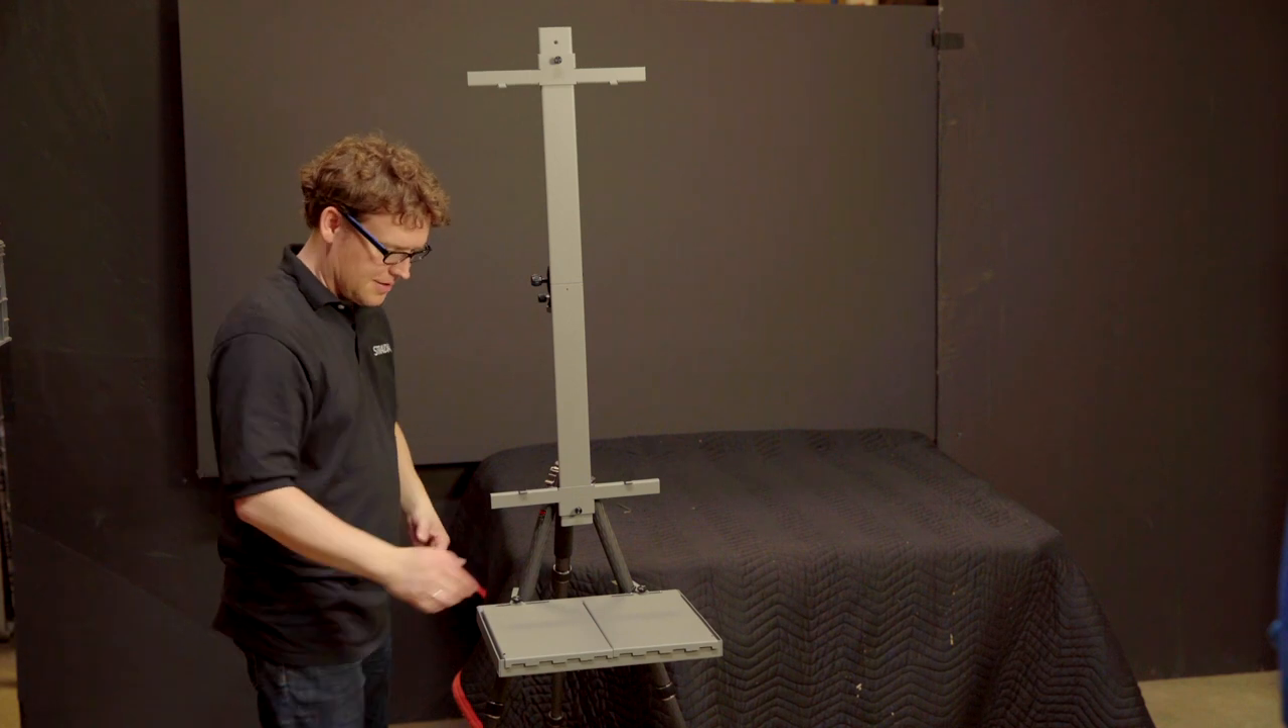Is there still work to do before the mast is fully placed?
No.